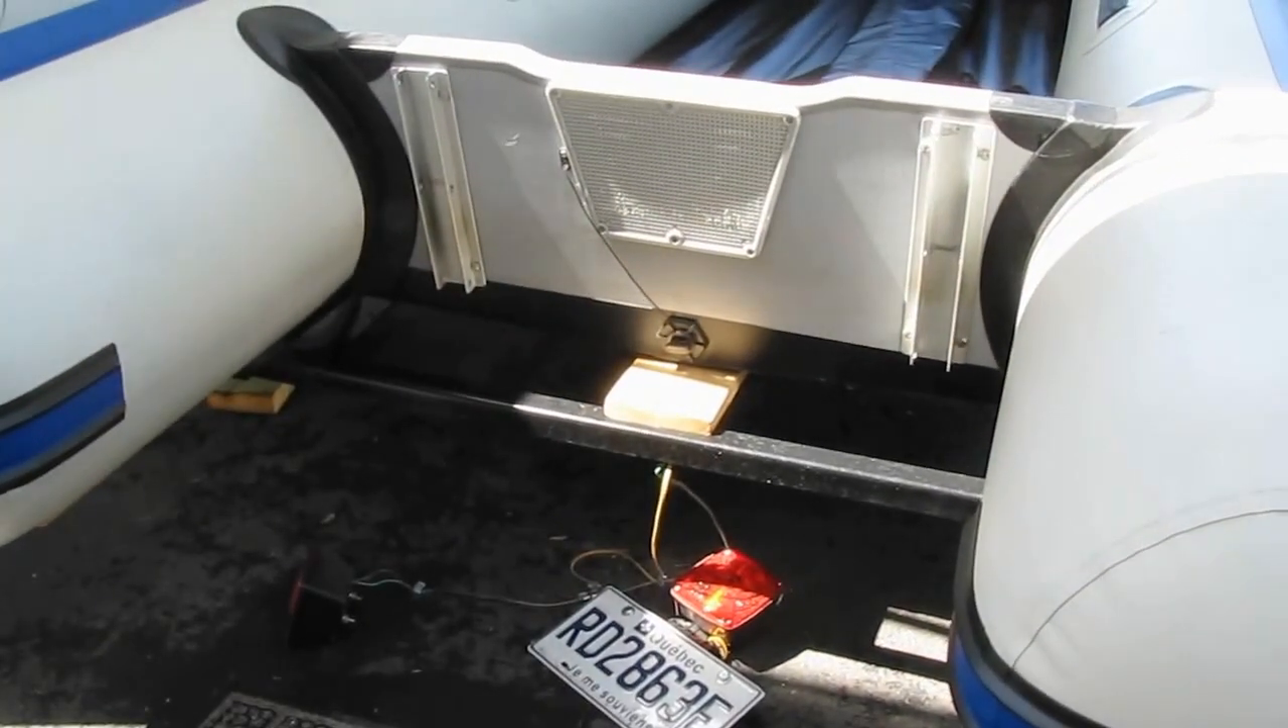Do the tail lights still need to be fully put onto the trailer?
Yes.